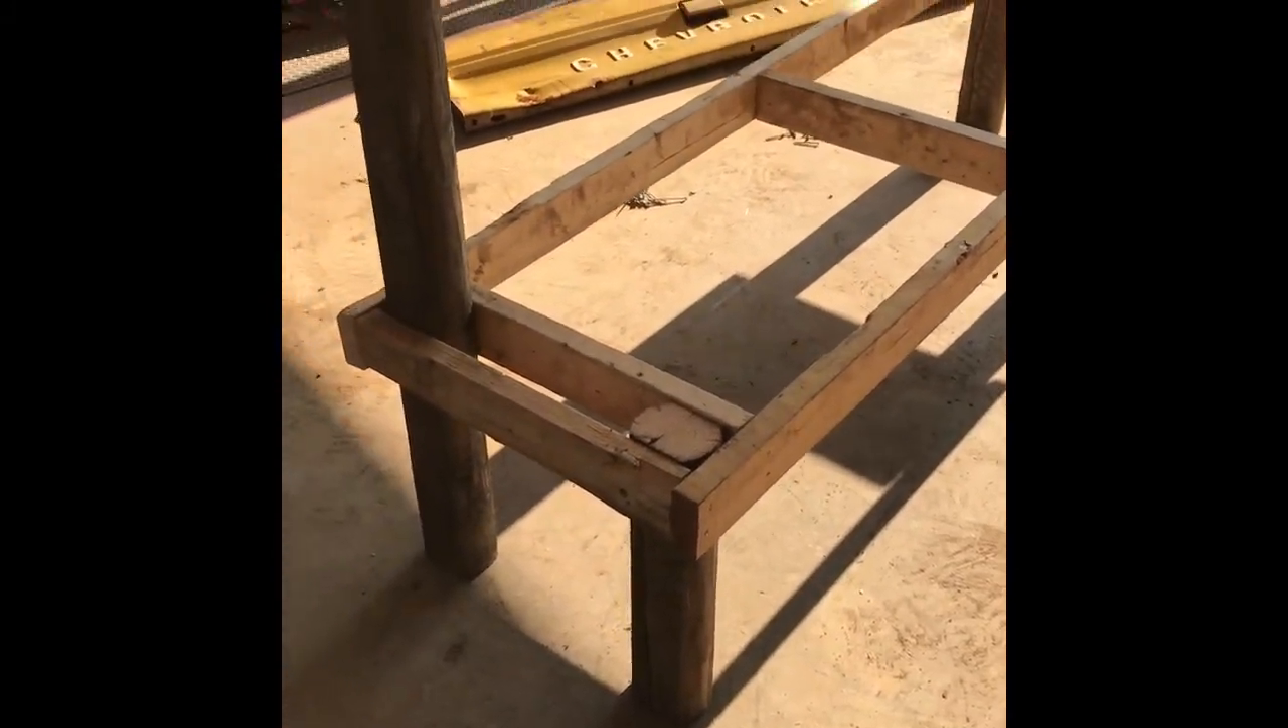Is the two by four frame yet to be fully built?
No.